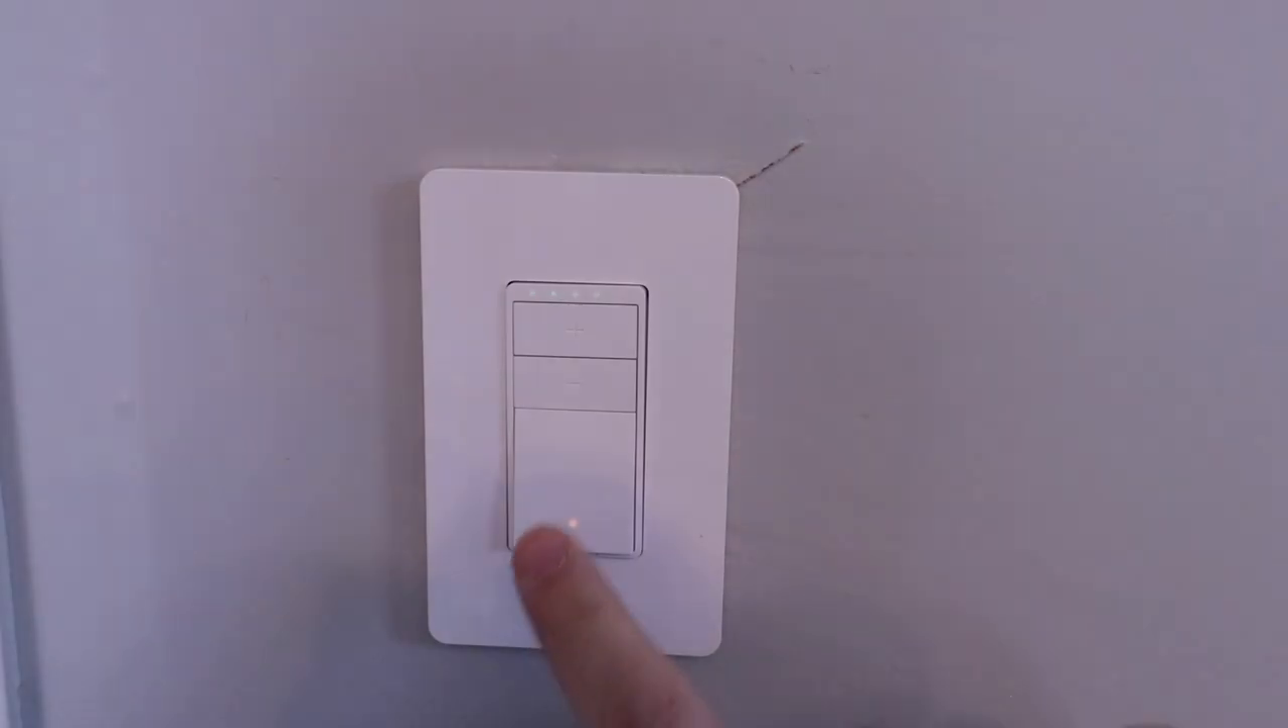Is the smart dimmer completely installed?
Yes.